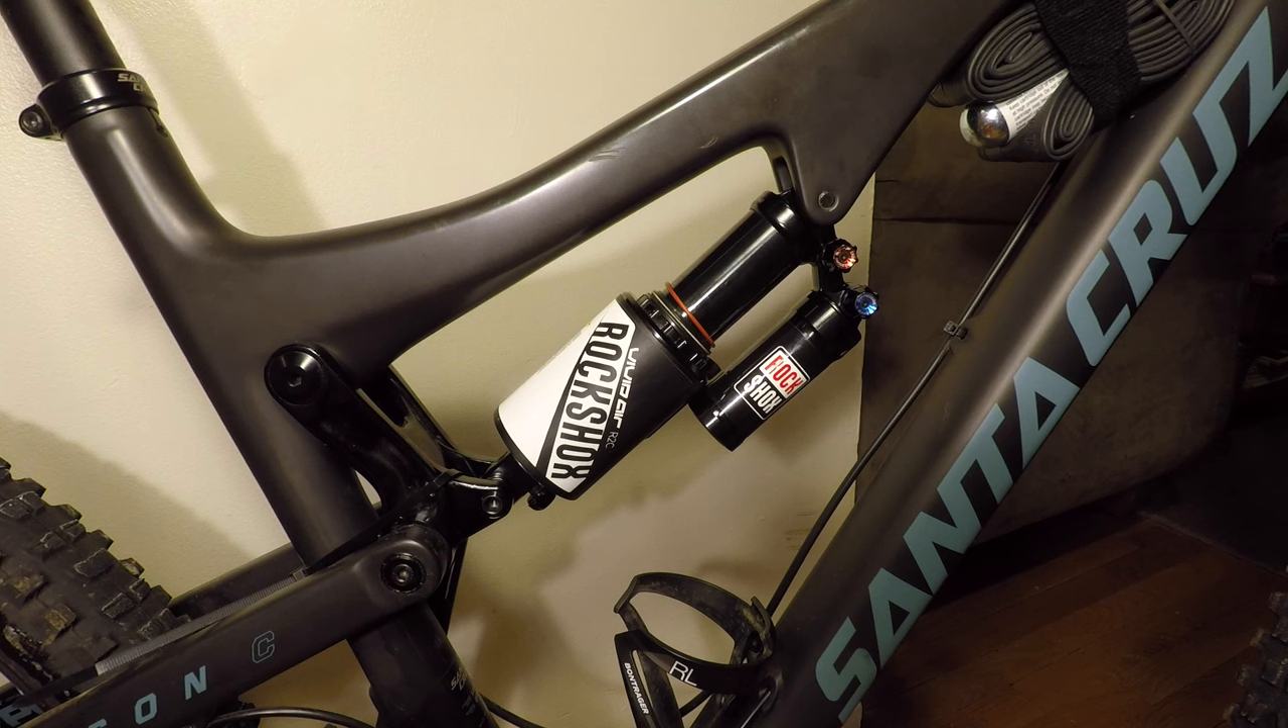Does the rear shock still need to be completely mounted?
No.